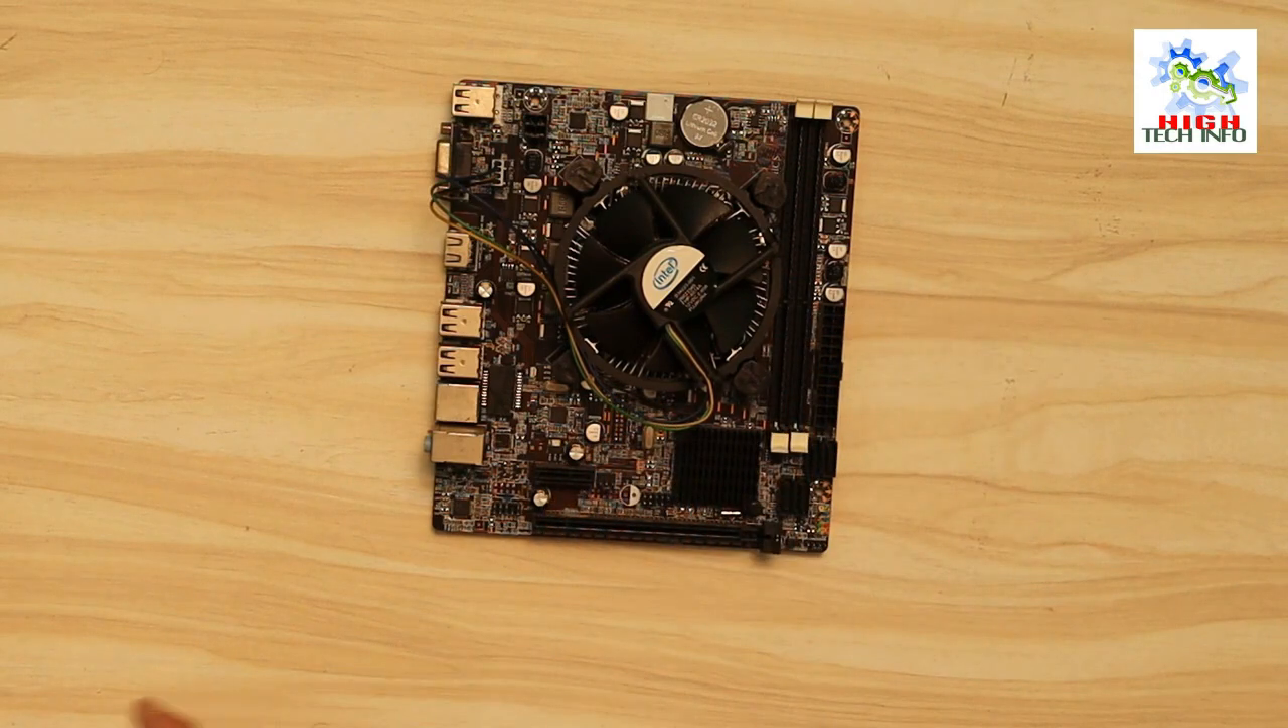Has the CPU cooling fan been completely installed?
Yes.